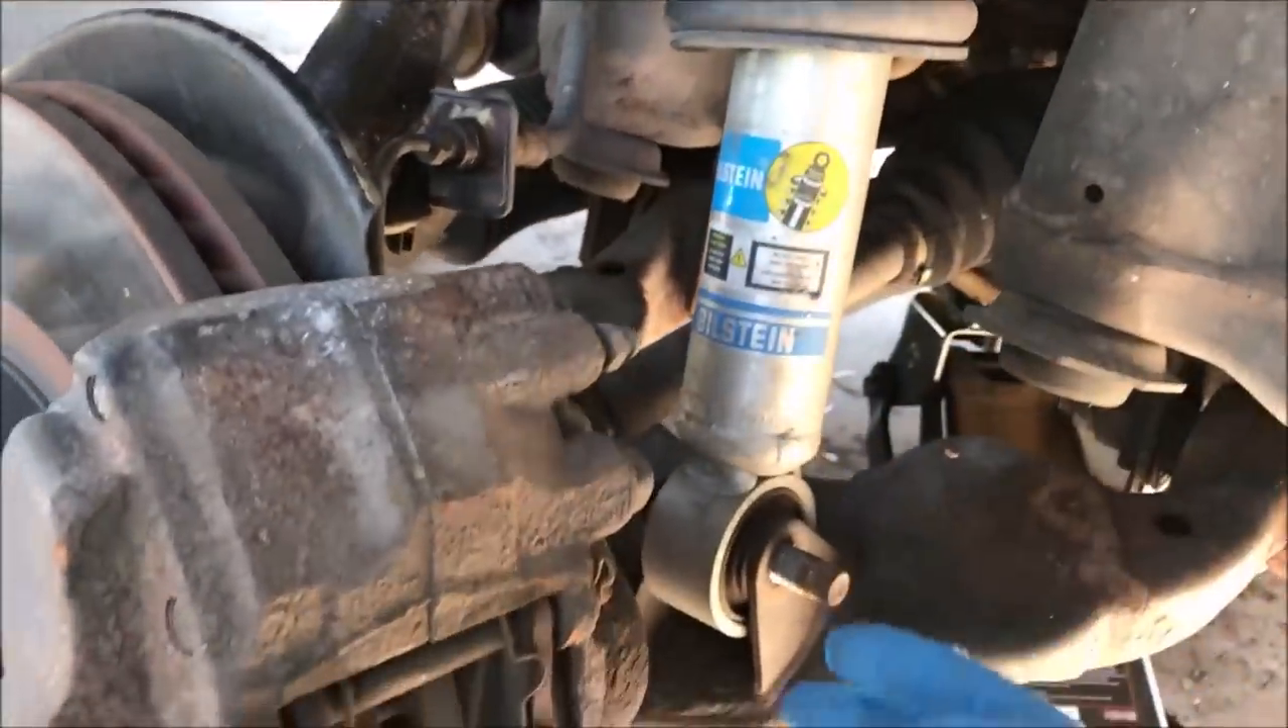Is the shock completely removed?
No.